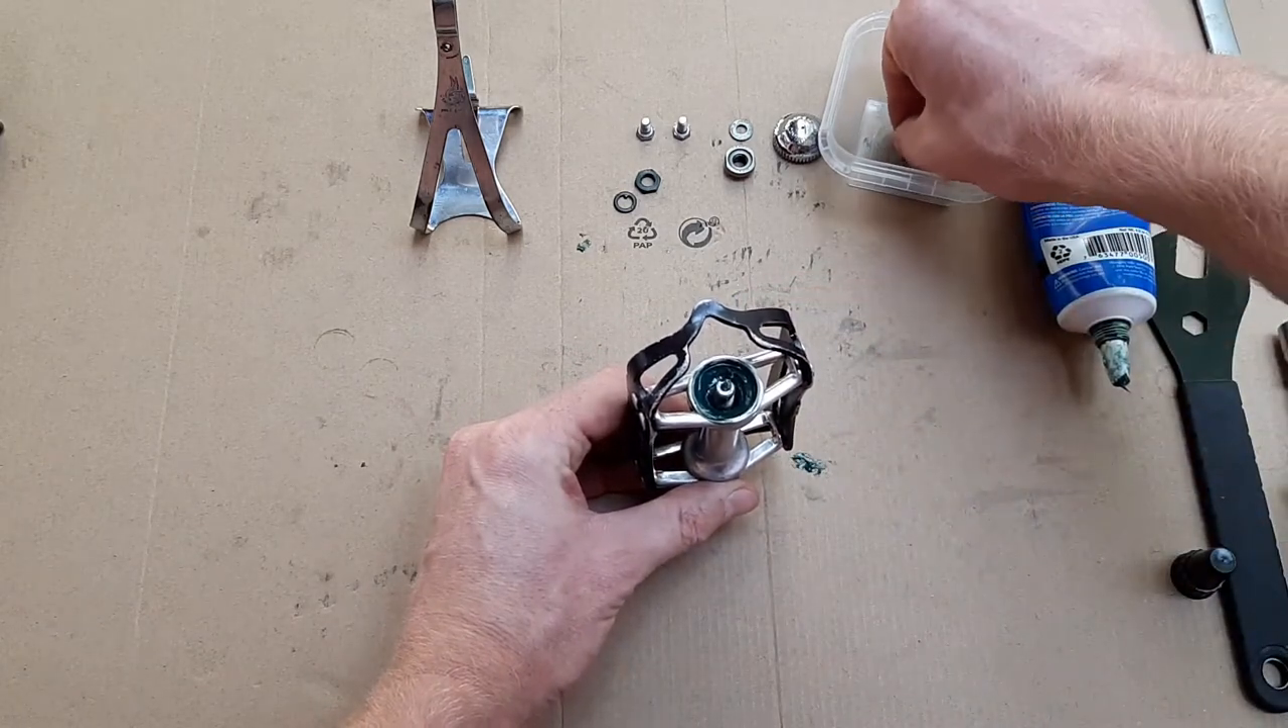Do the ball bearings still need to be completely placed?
Yes.